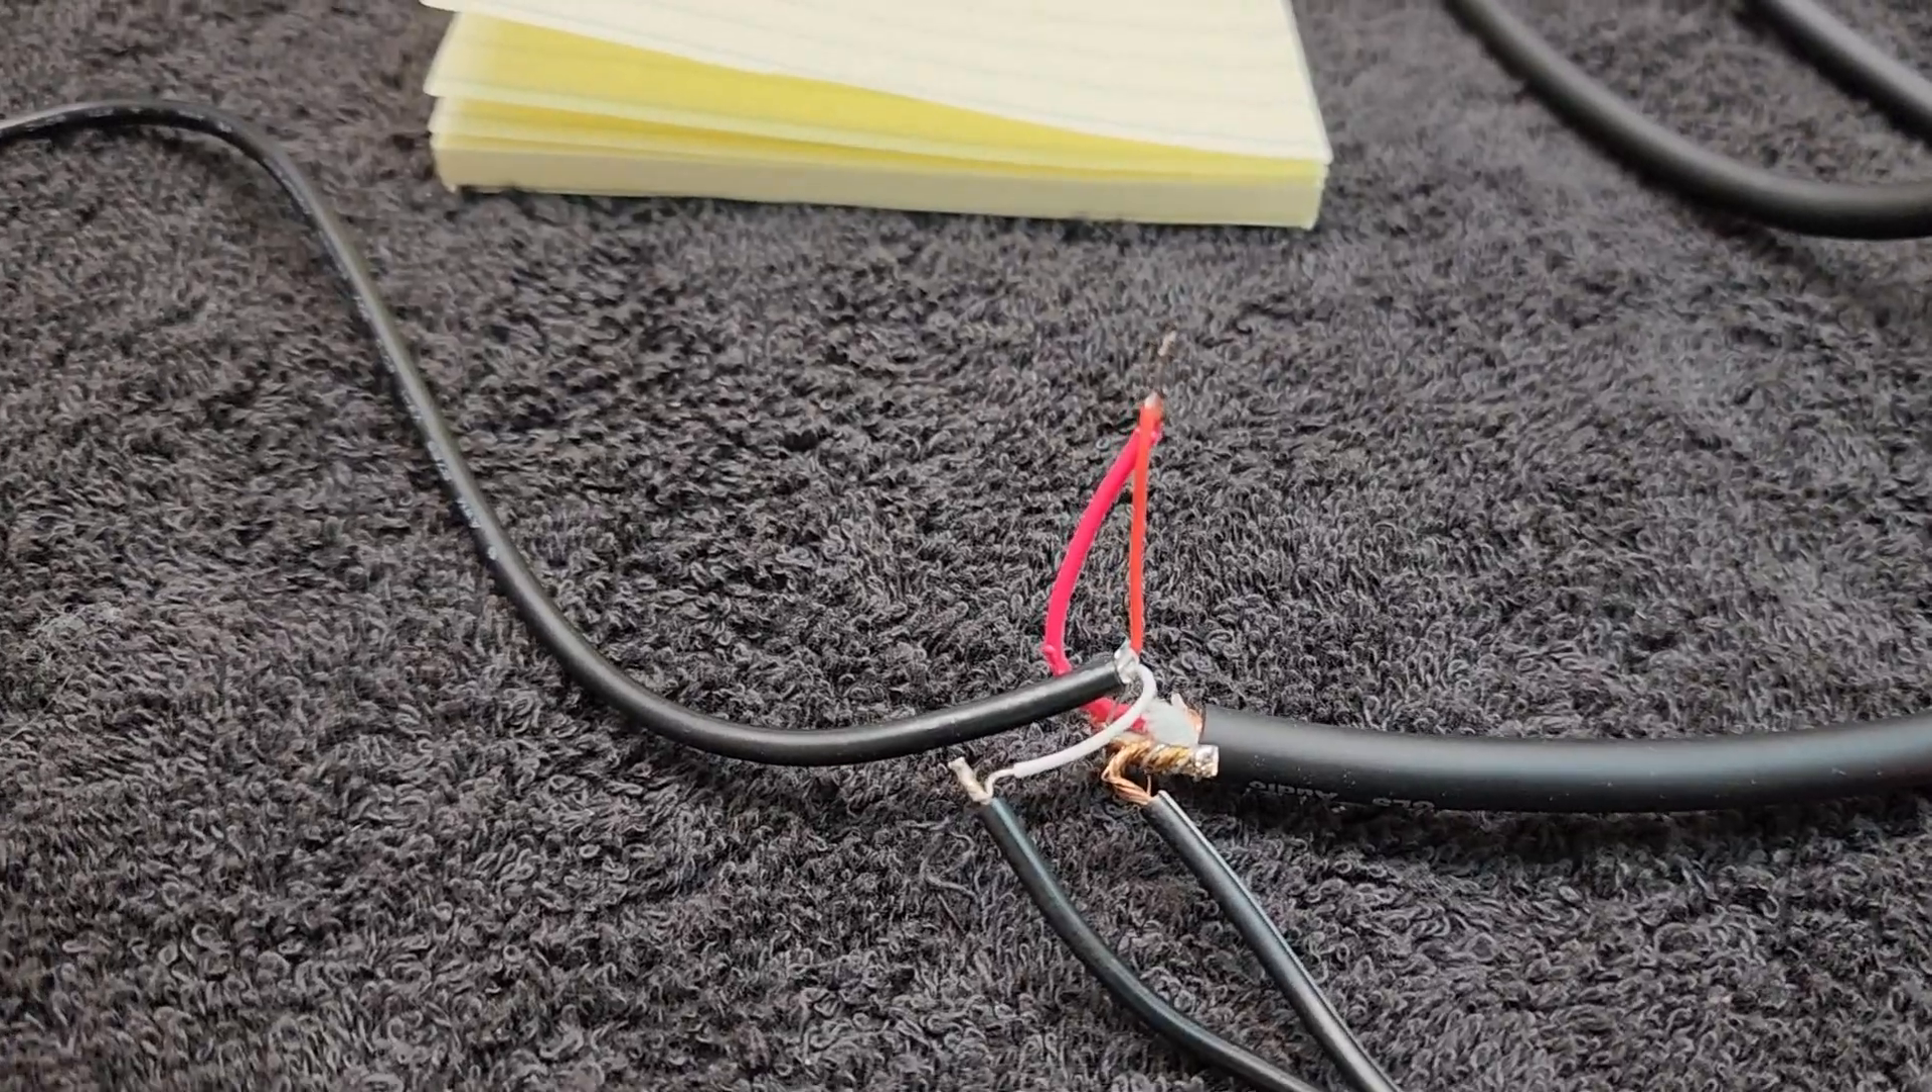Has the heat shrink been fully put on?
No.